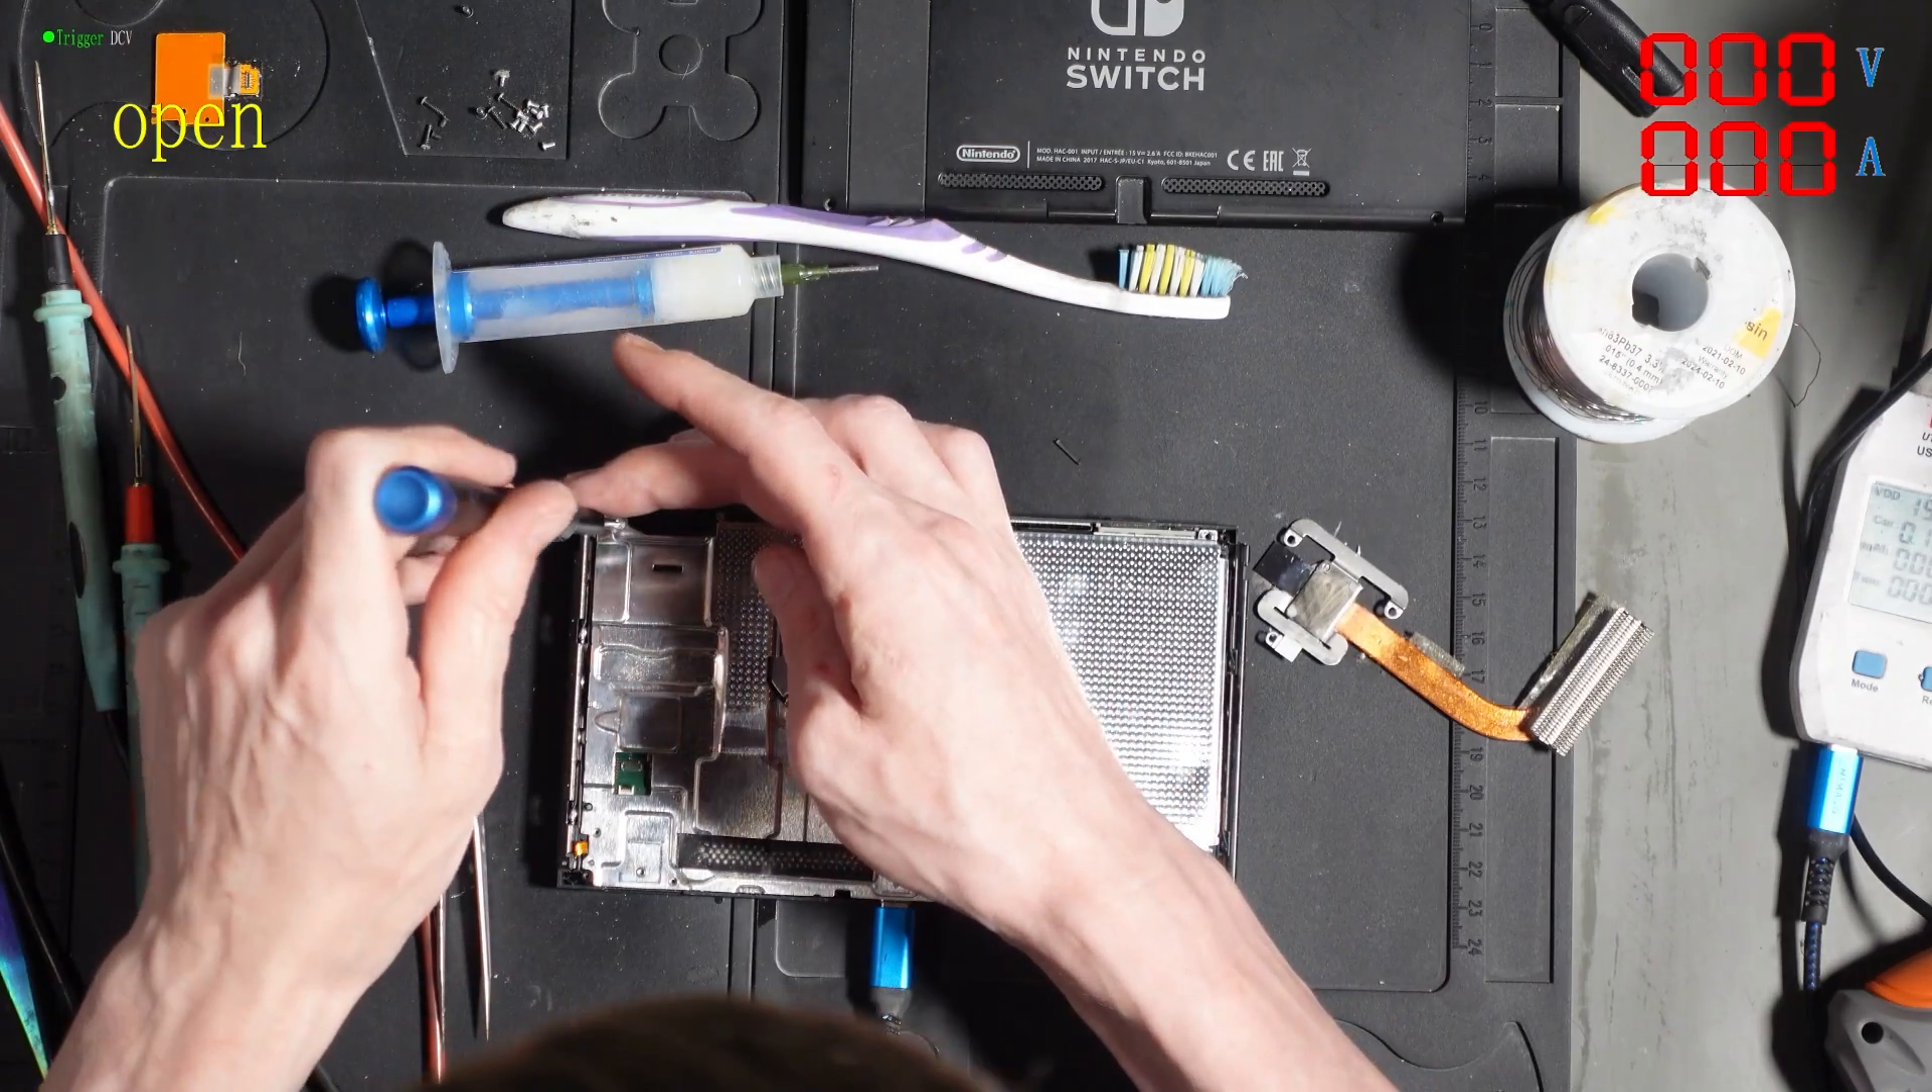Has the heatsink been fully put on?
No.